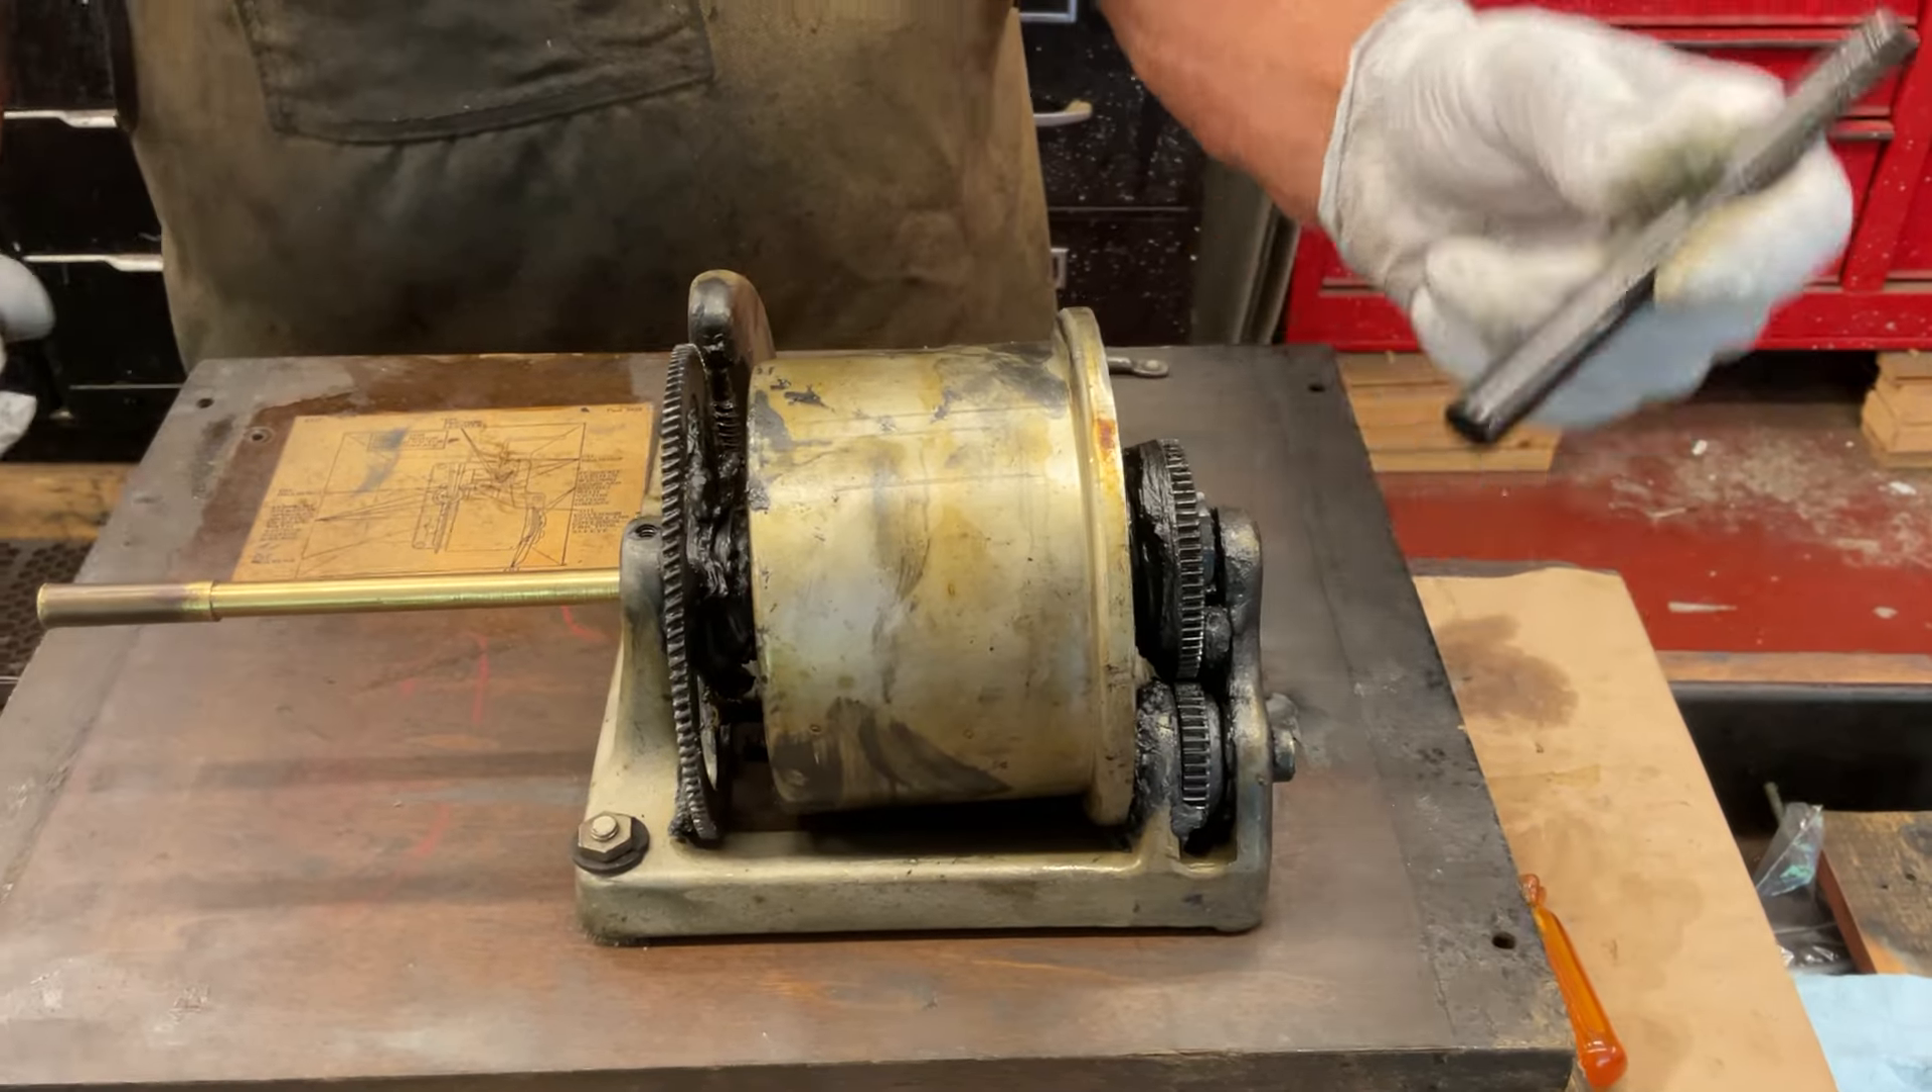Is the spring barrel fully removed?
No.